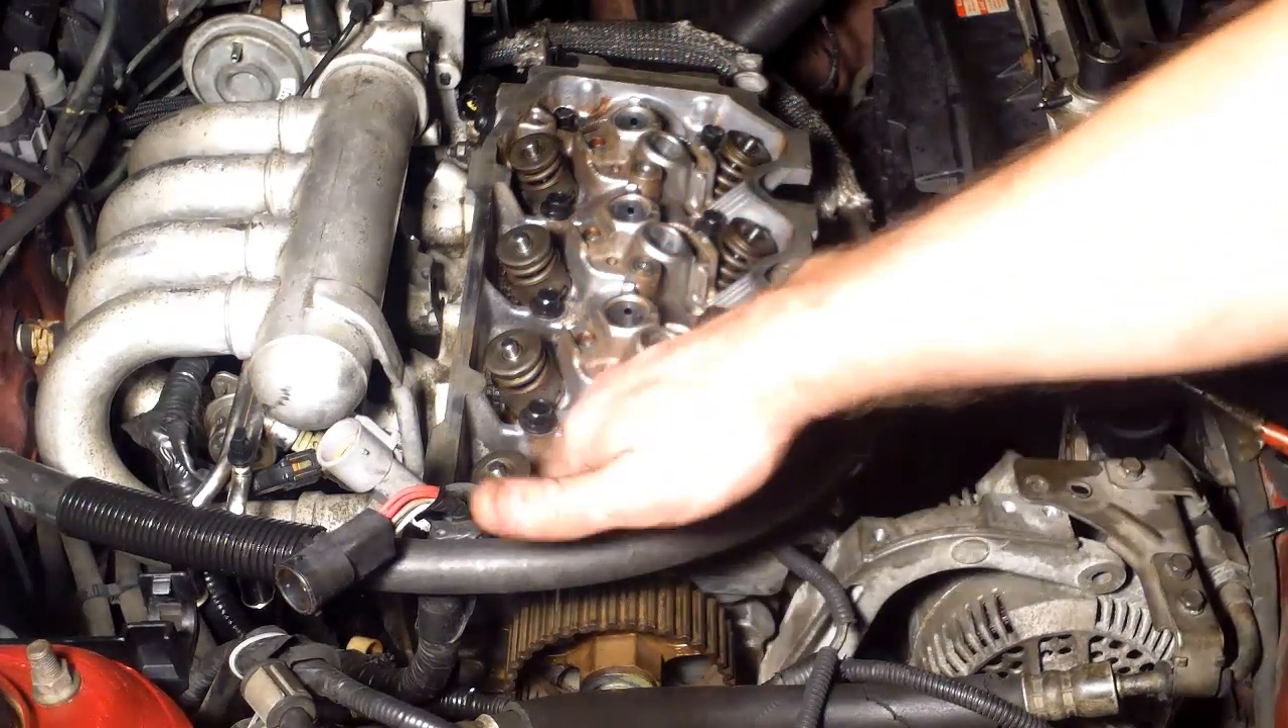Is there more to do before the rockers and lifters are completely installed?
Yes.